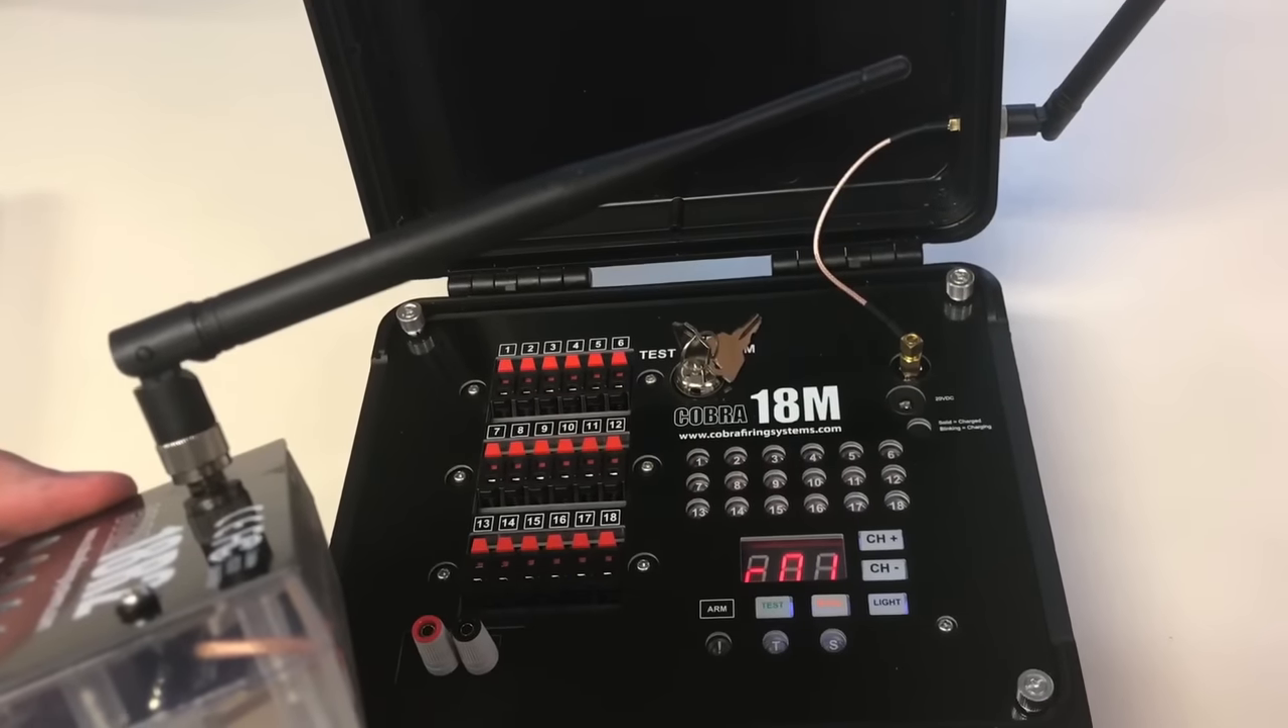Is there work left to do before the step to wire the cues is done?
Yes.